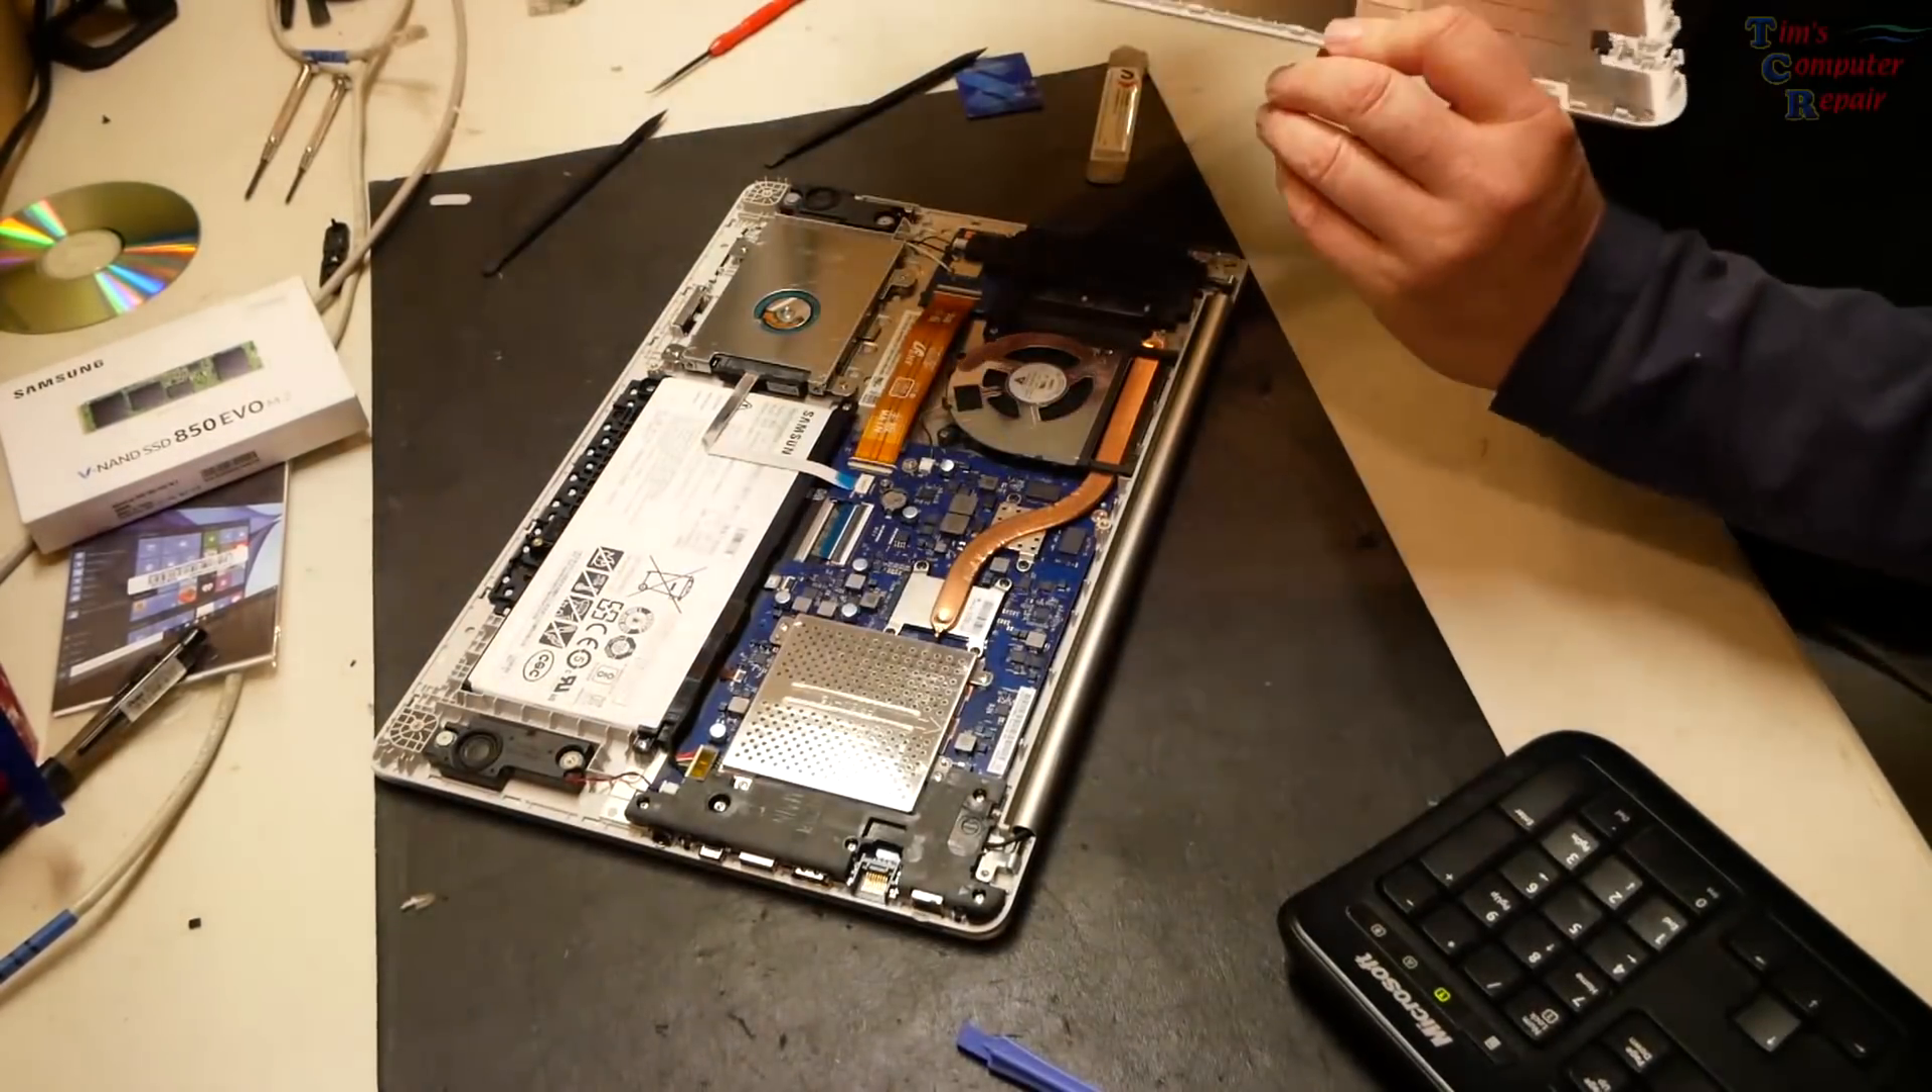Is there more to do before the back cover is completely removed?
No.